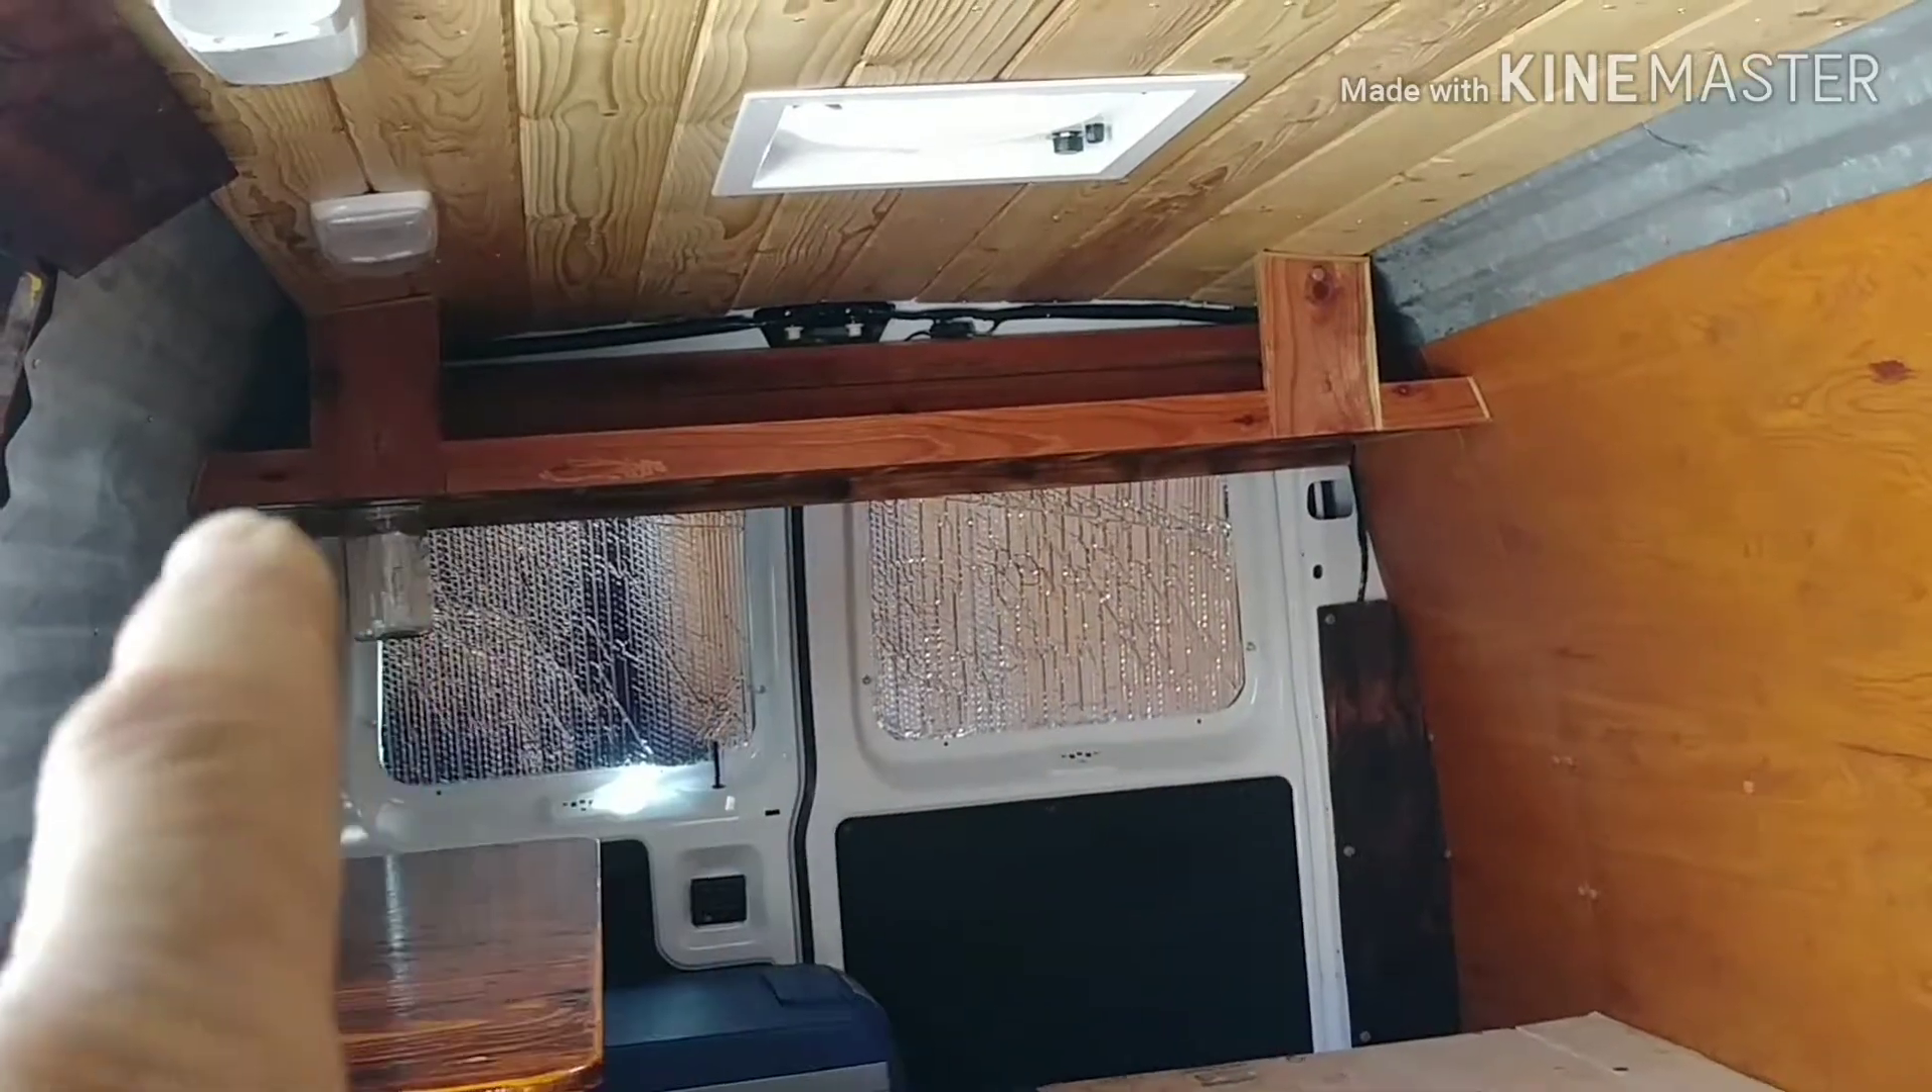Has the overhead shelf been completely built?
Yes.